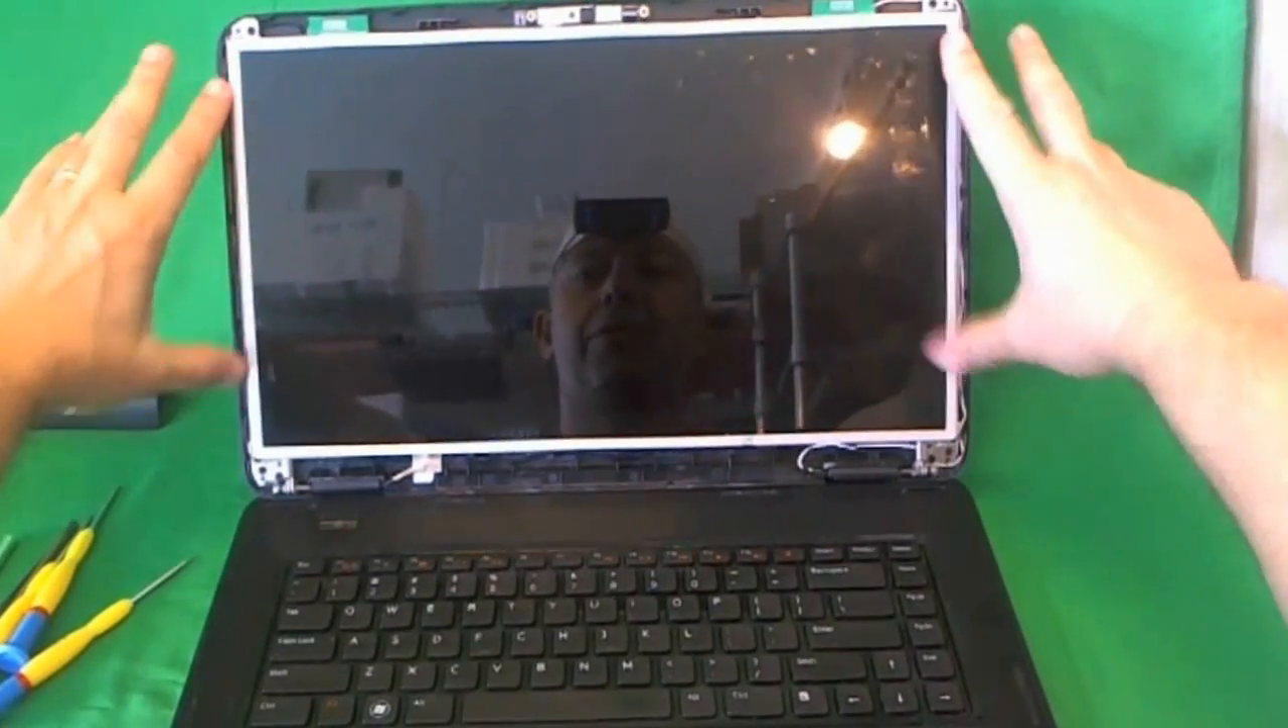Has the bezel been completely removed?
Yes.